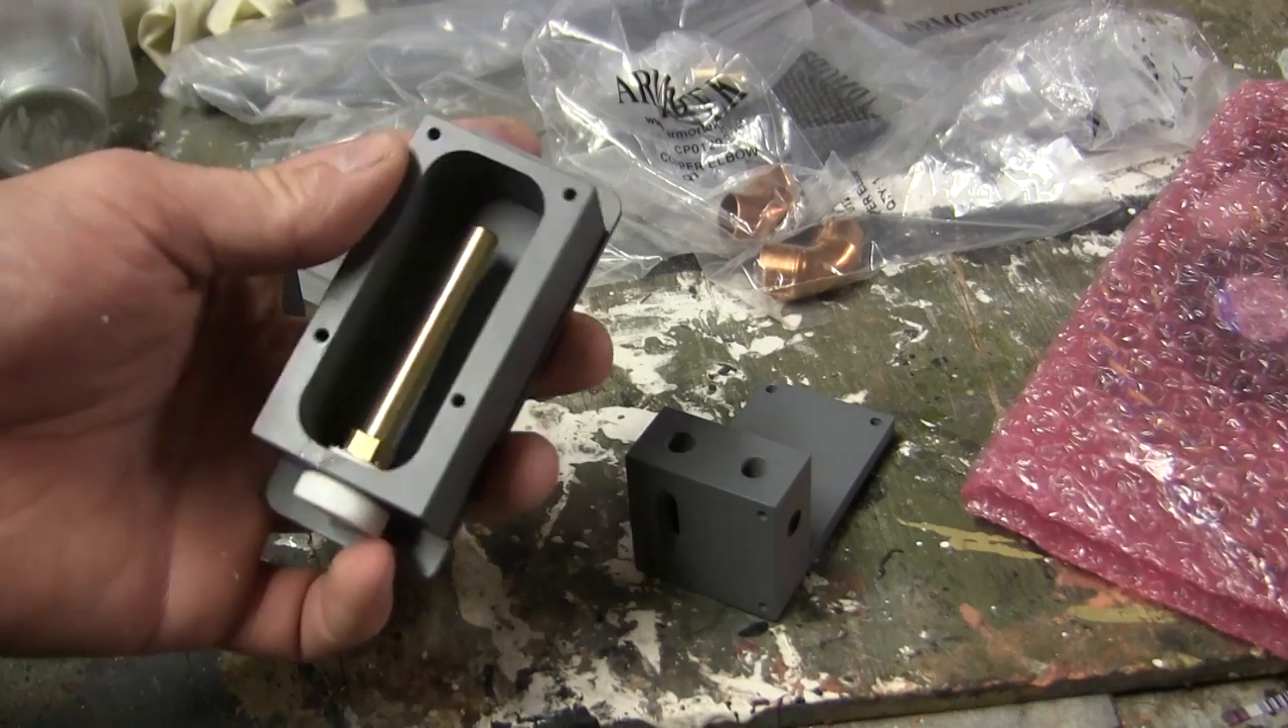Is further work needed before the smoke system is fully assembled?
Yes.